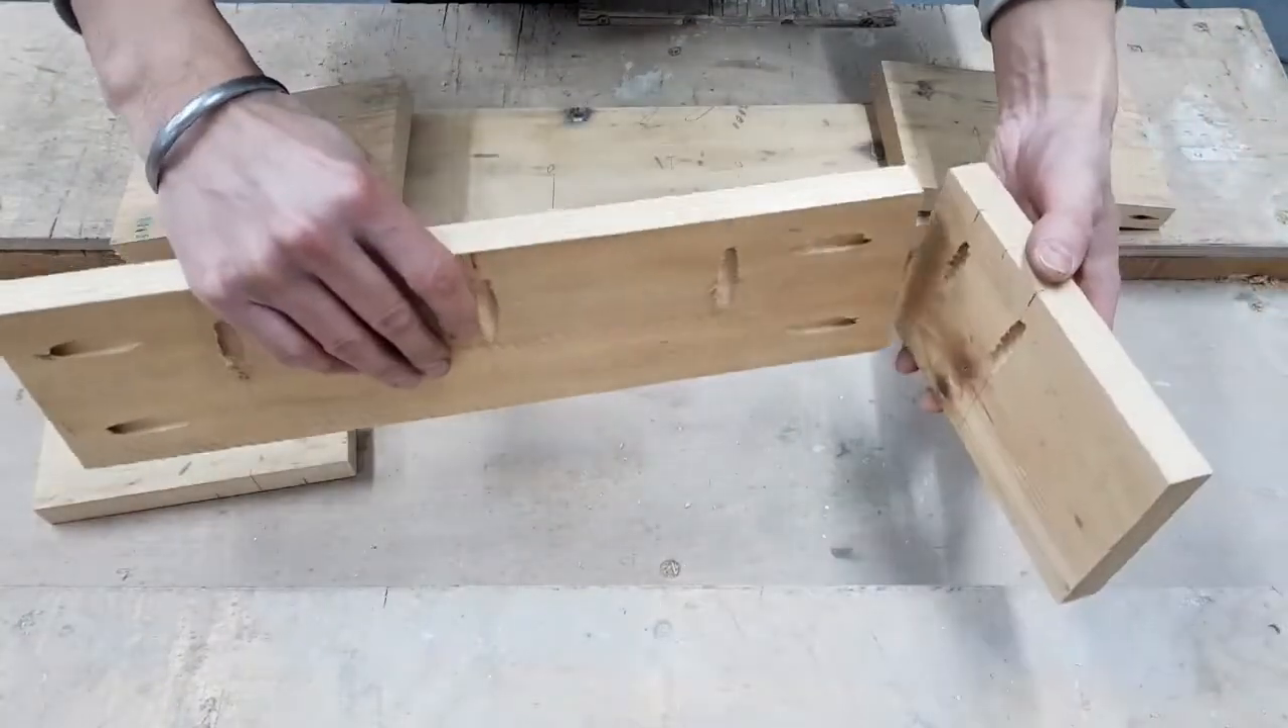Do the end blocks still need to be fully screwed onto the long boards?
Yes.